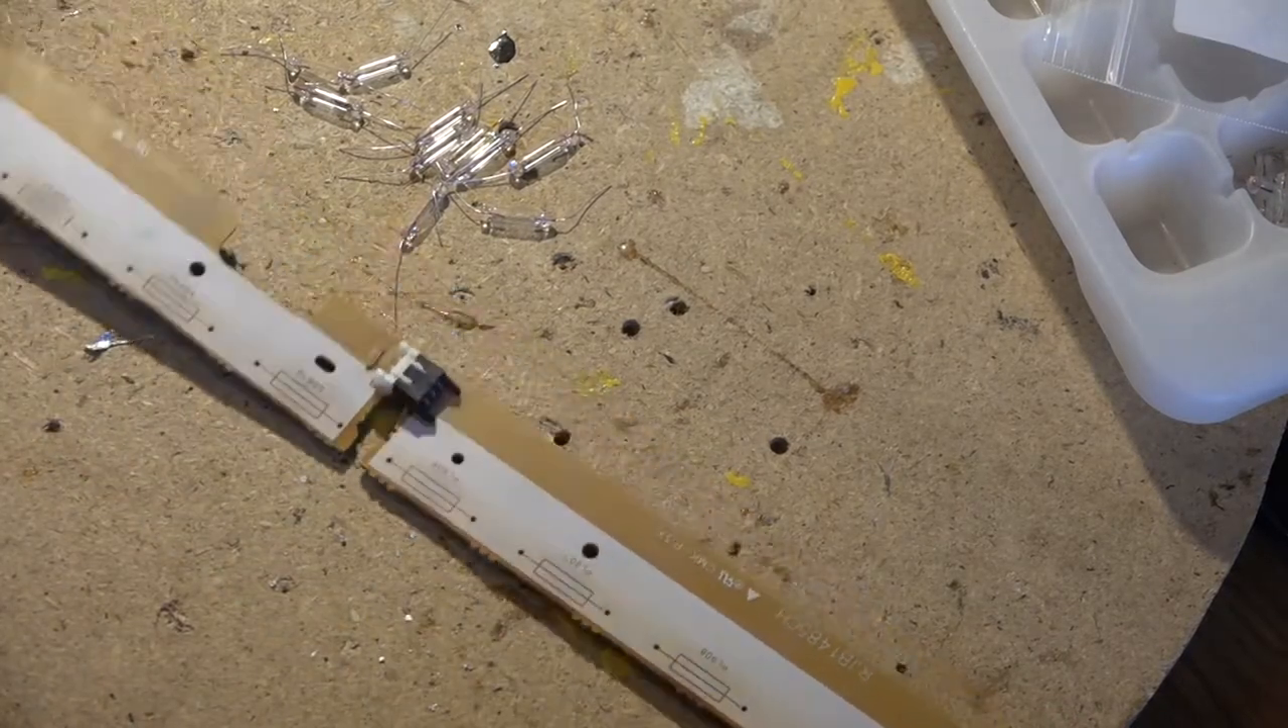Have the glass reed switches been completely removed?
Yes.